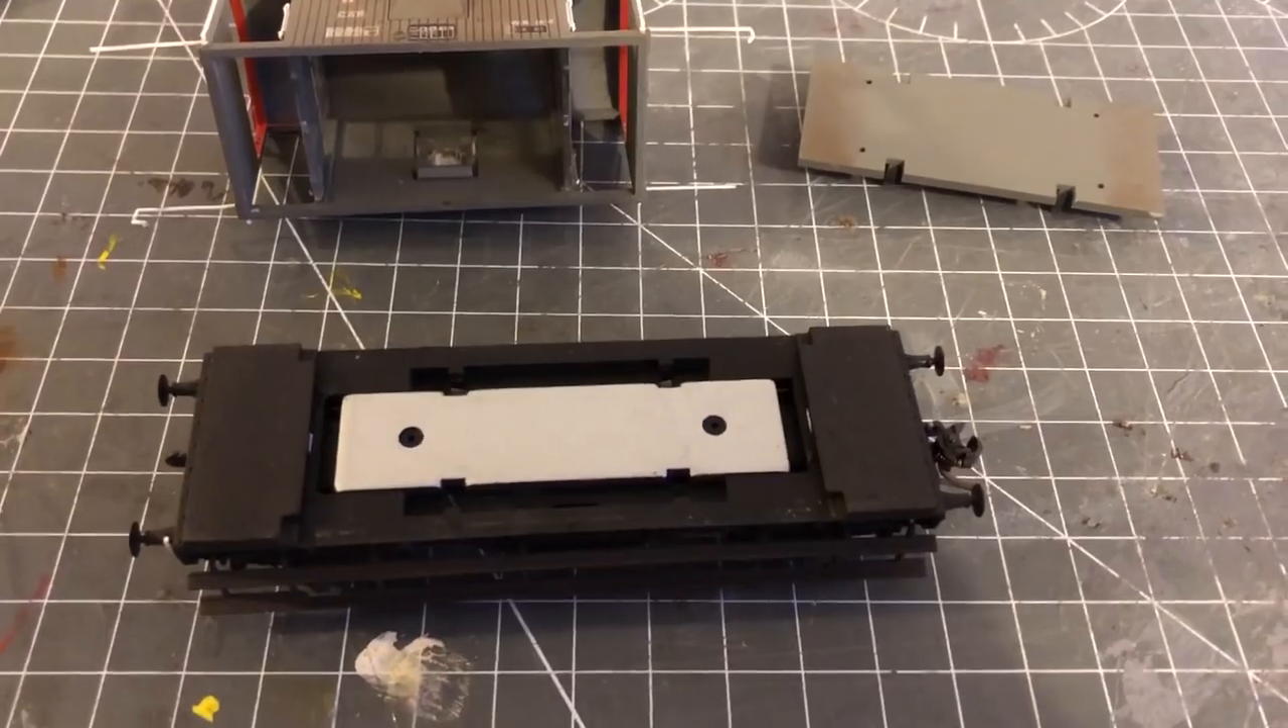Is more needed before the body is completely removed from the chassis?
No.